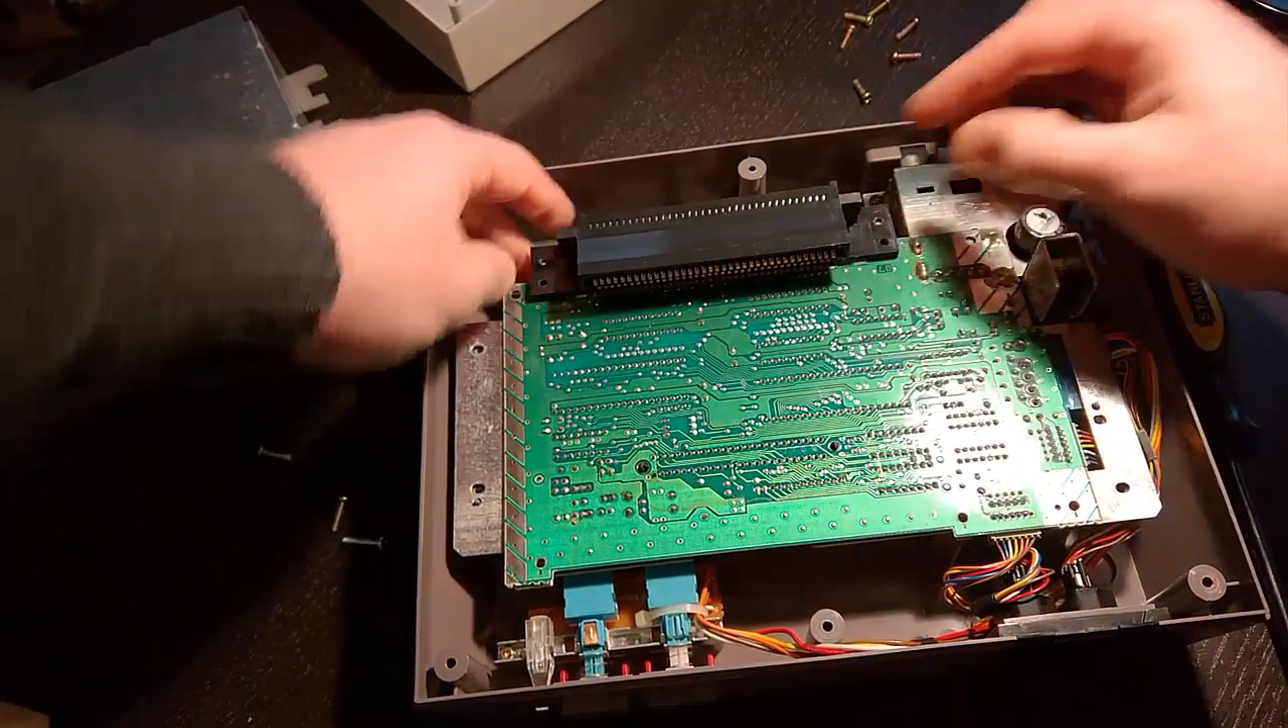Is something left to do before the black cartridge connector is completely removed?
Yes.